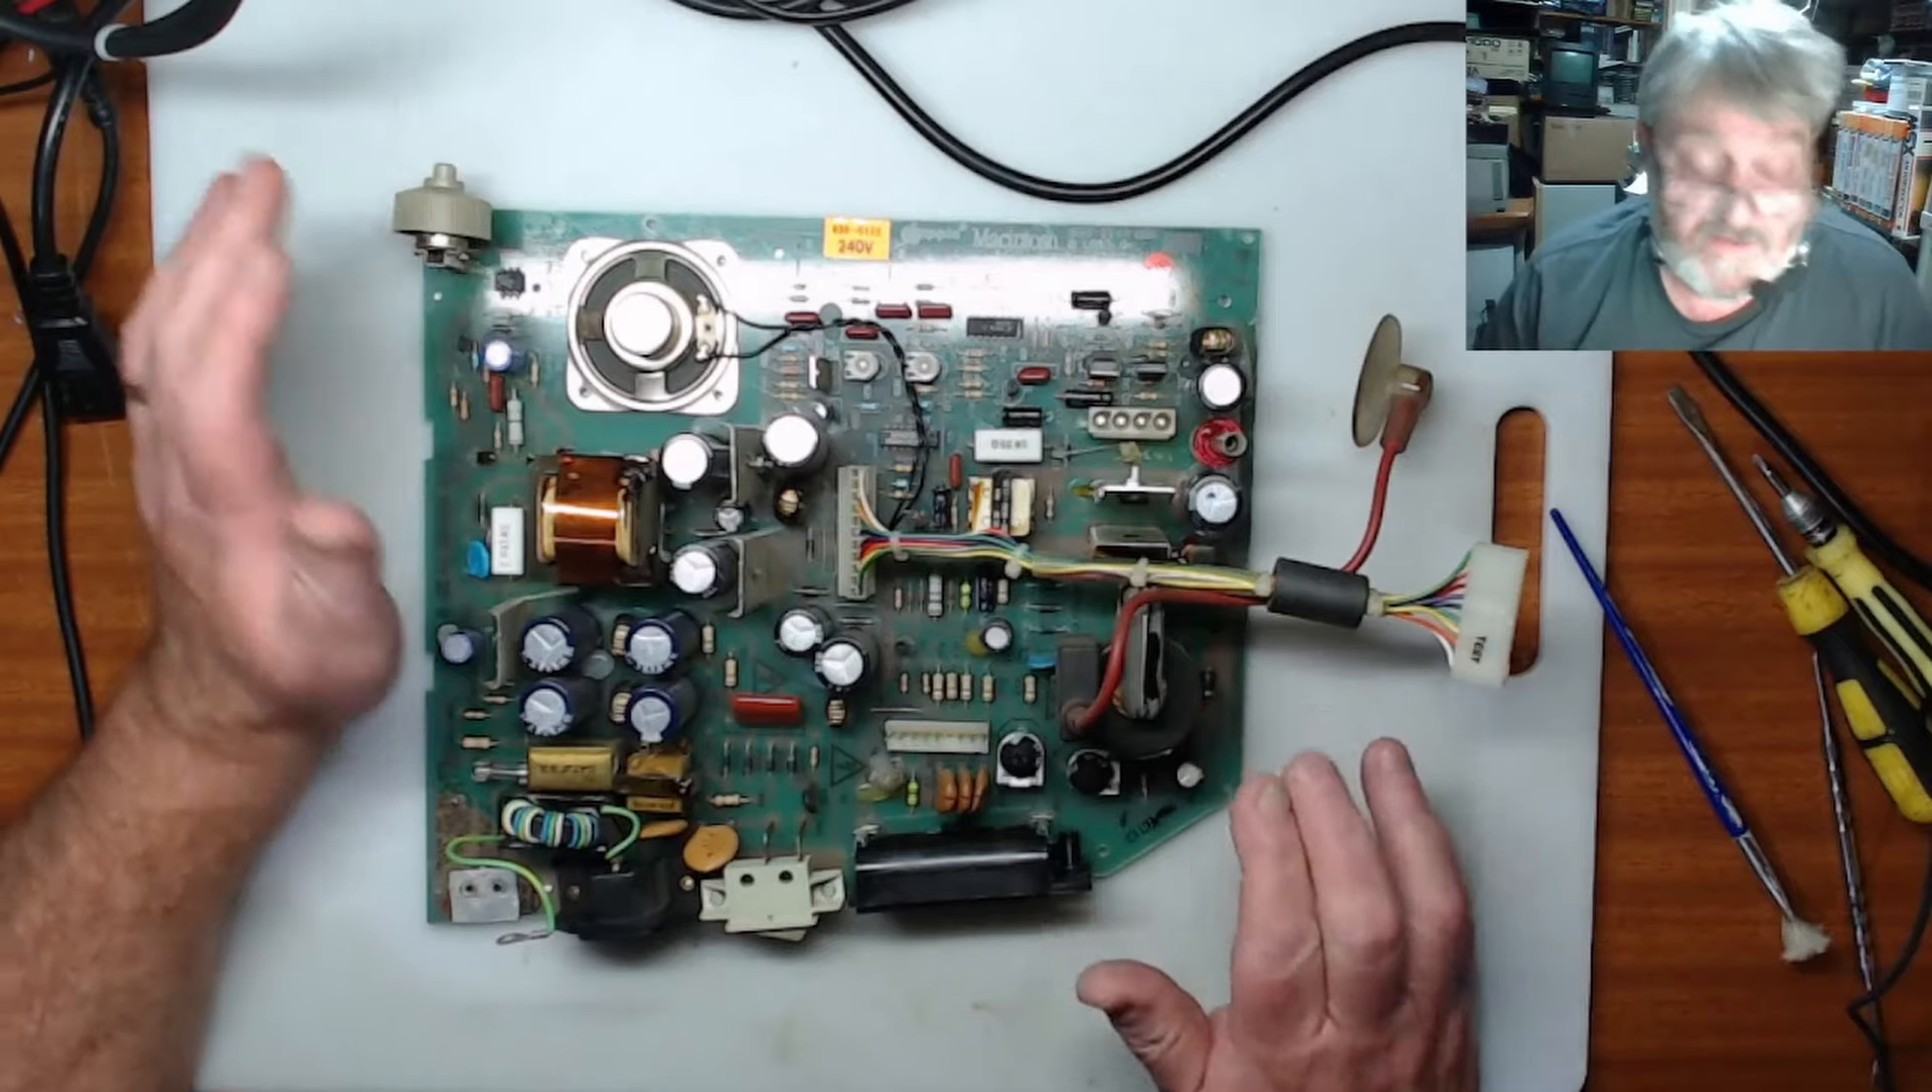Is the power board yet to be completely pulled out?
No.